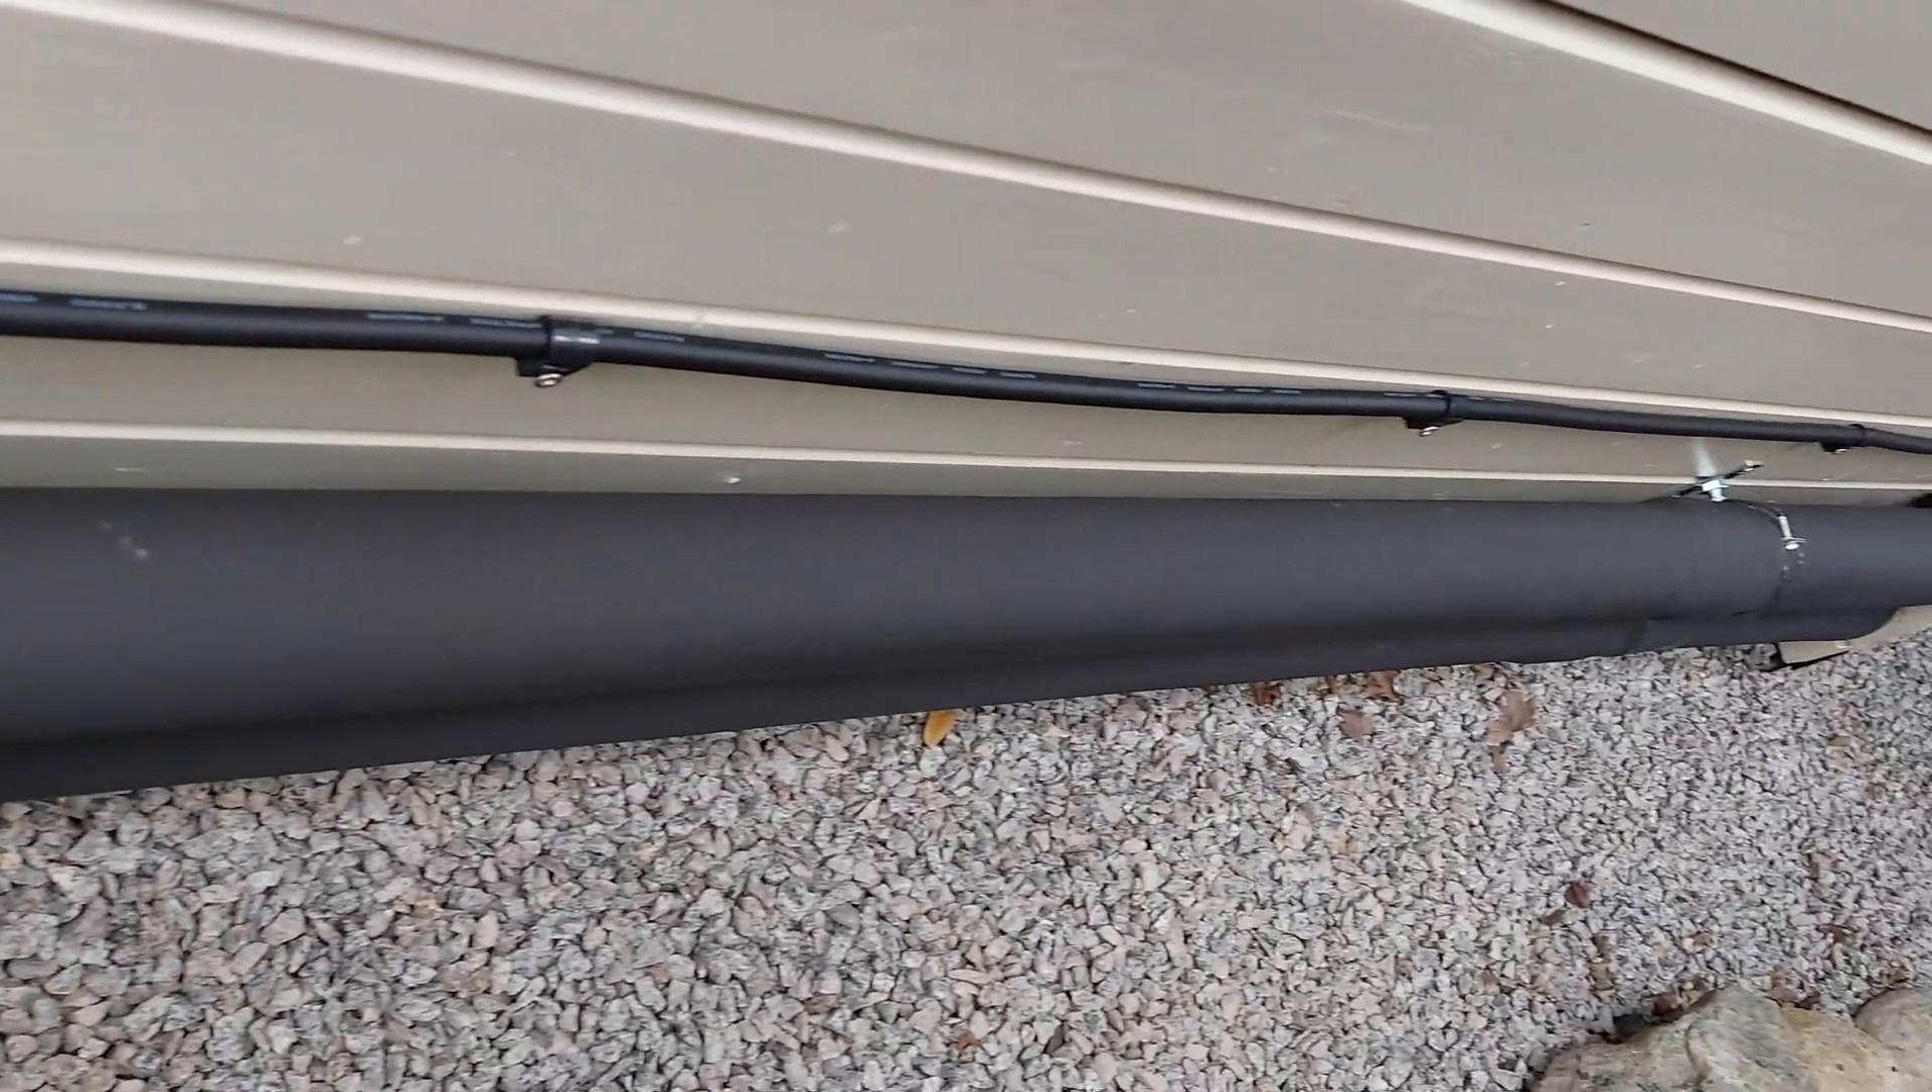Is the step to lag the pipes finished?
Yes.